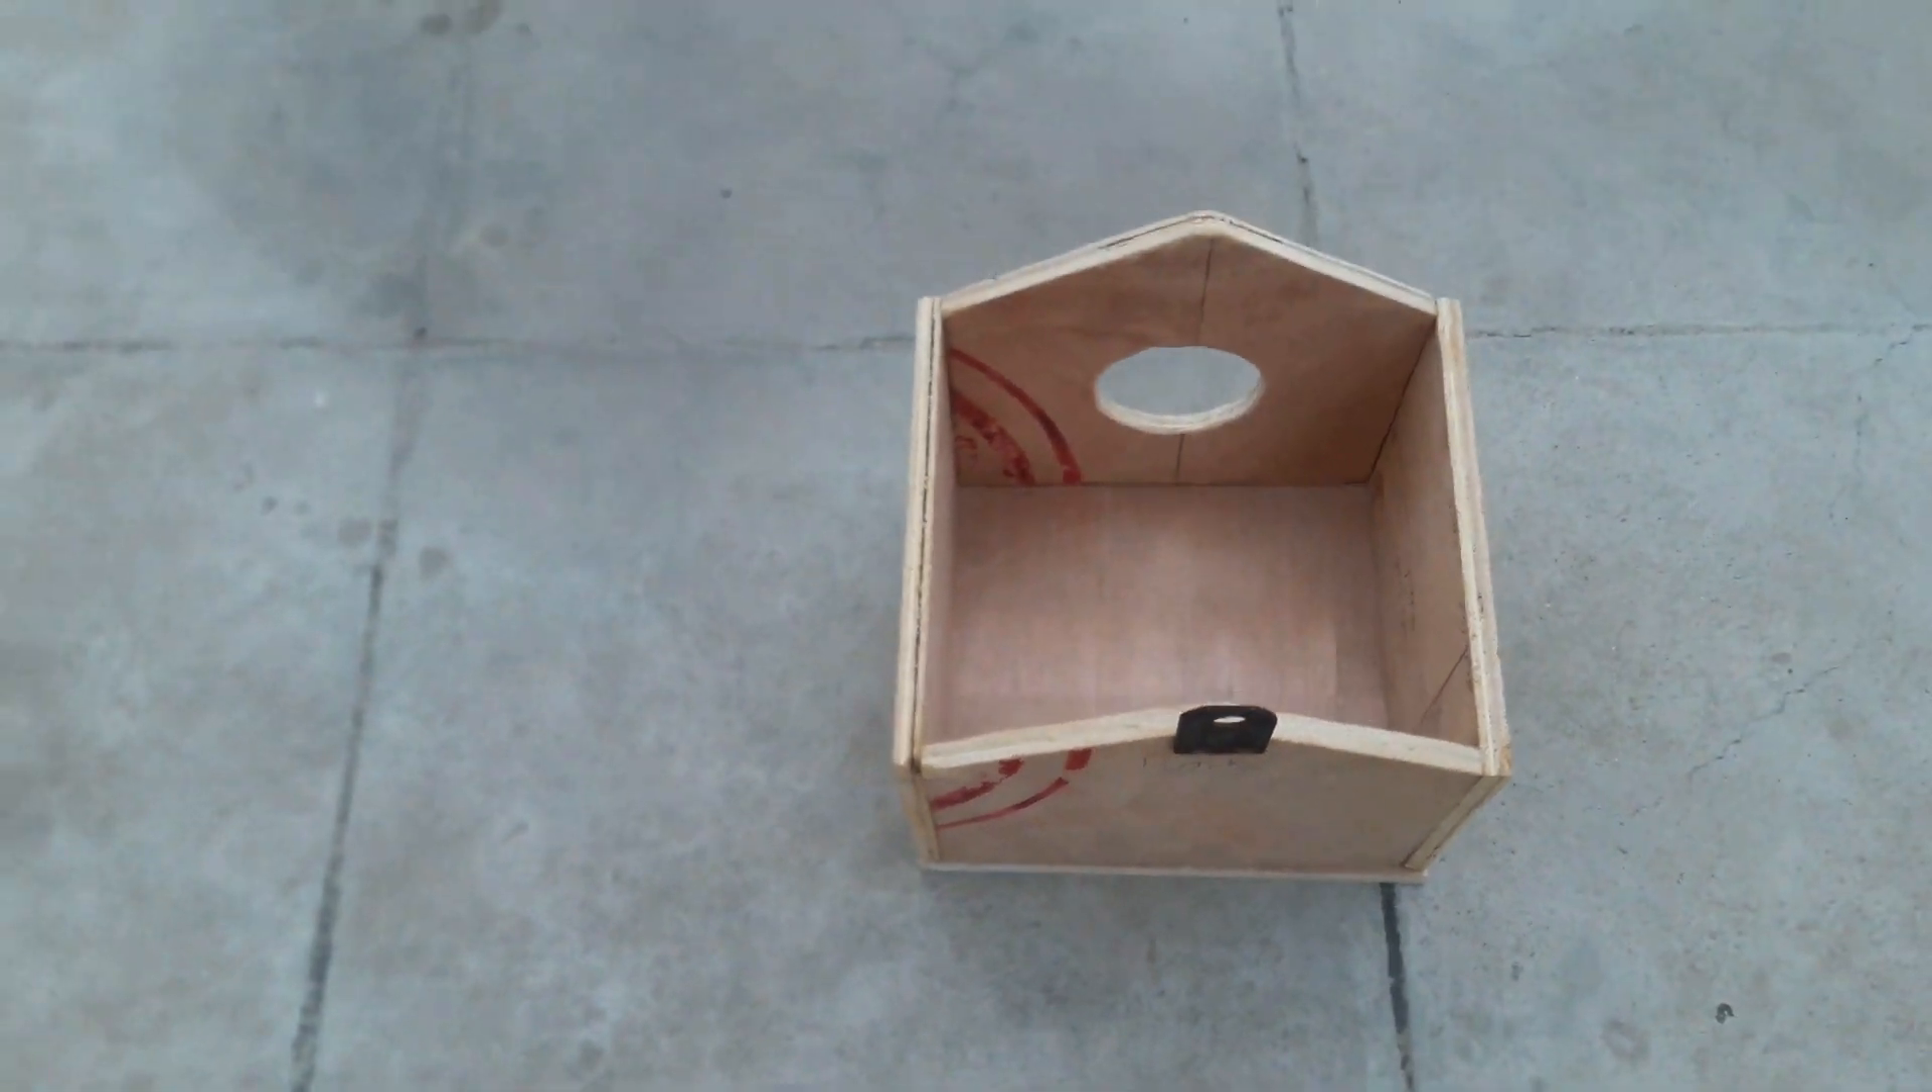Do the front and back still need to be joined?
No.